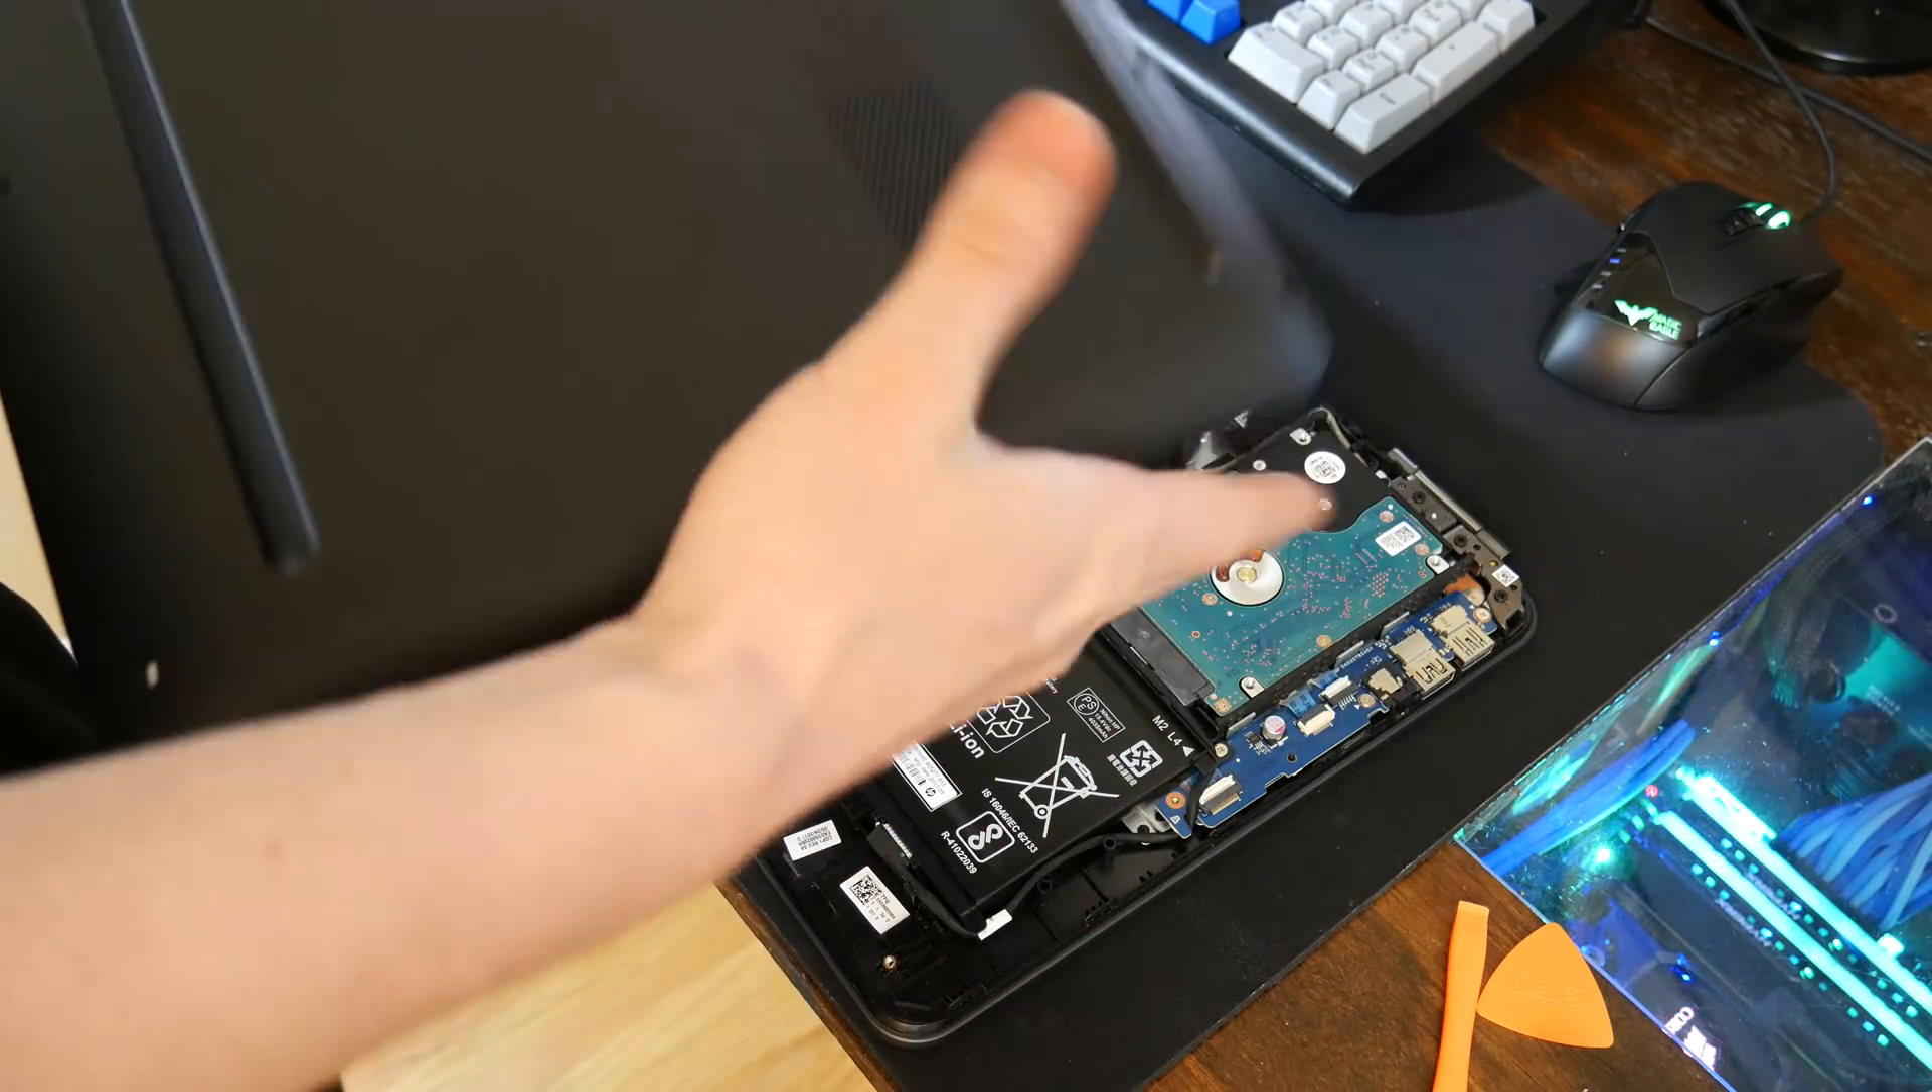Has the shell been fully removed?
Yes.